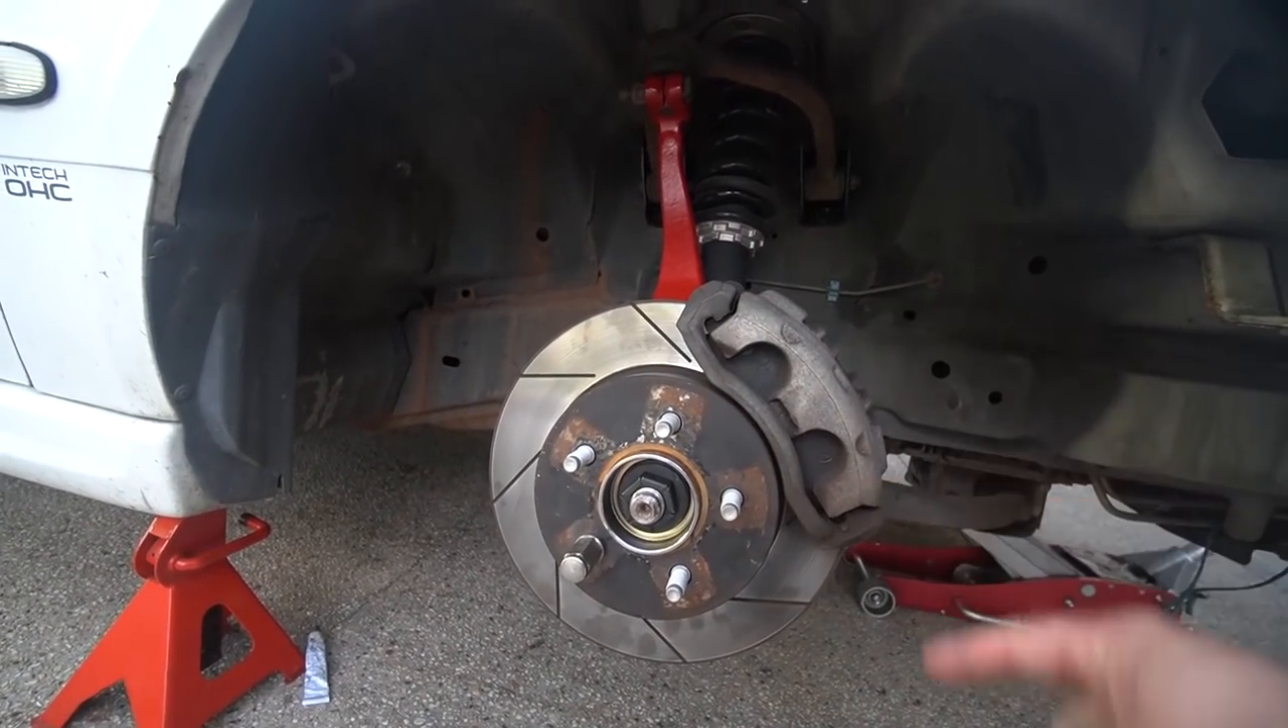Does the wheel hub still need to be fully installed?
No.